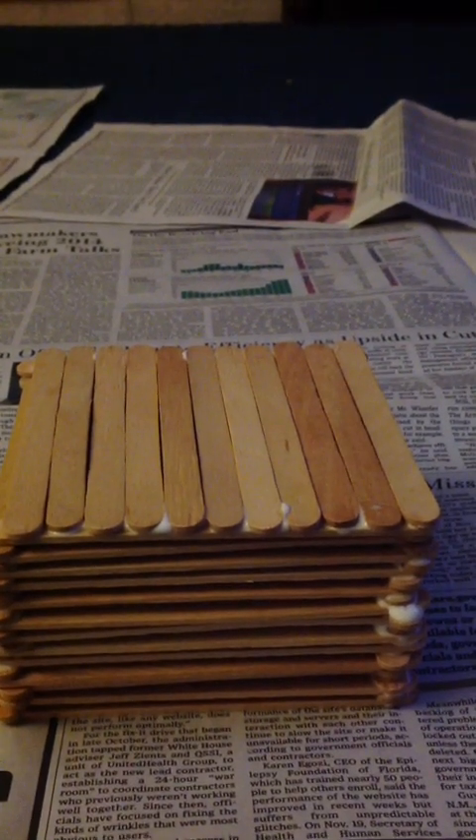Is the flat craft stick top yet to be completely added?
No.